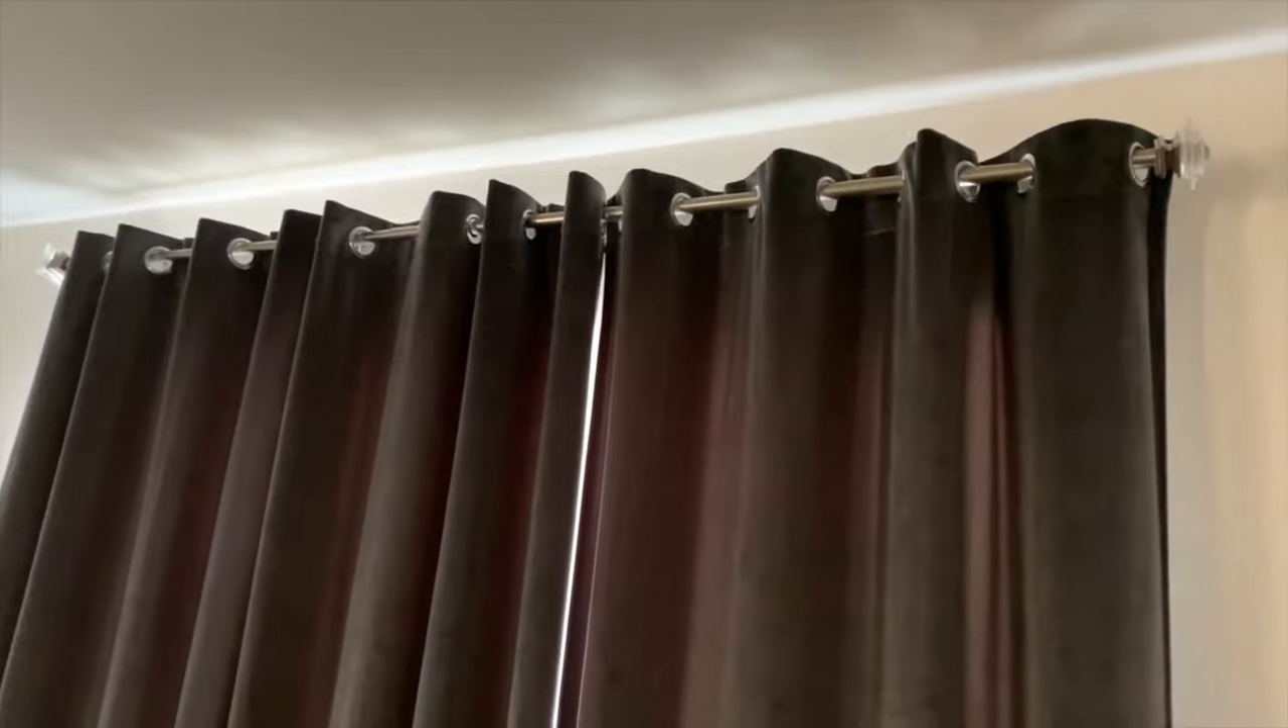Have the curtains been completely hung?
Yes.